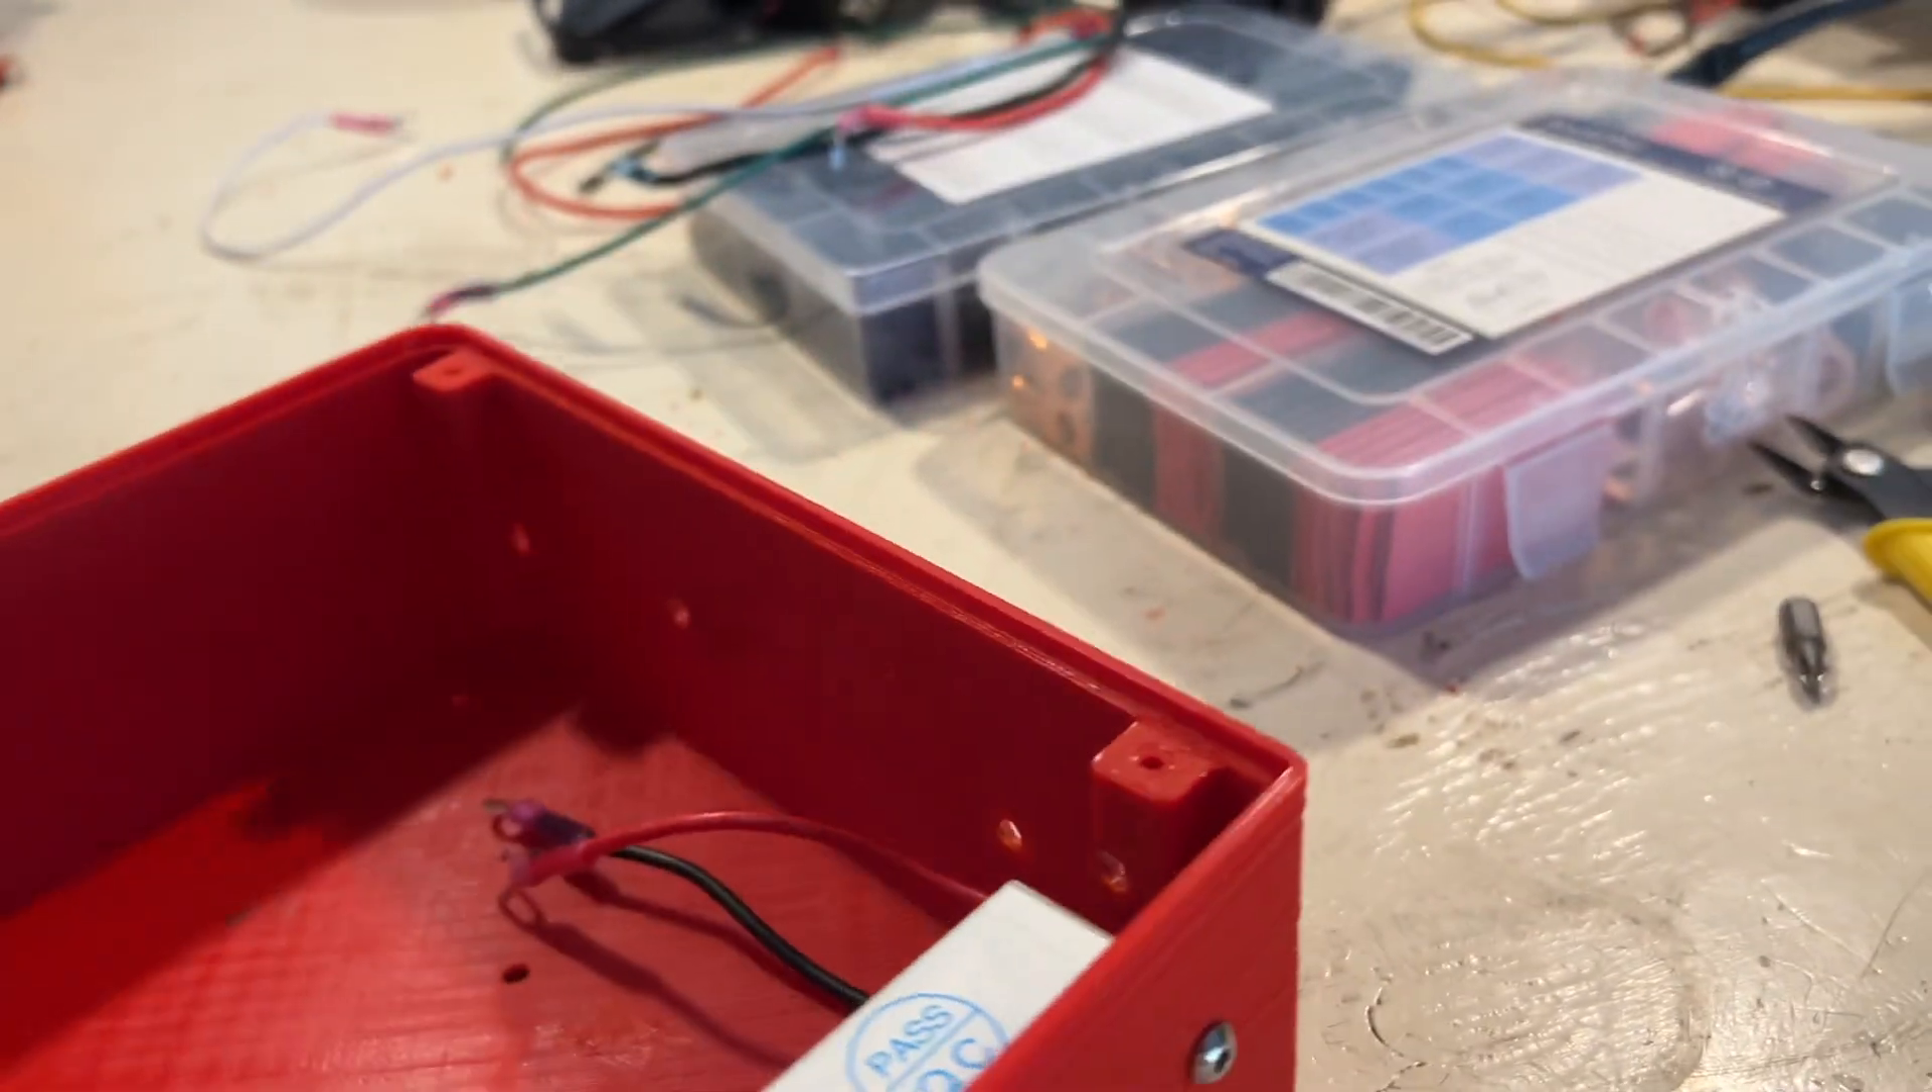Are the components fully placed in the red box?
No.